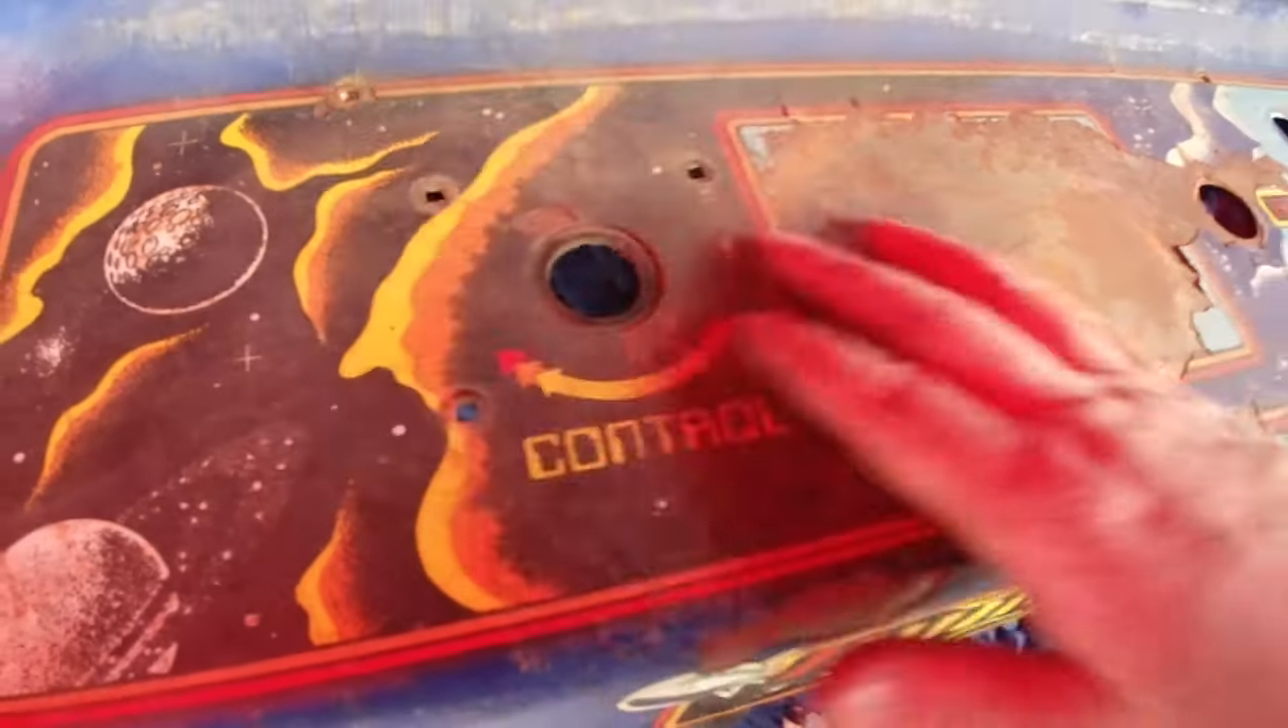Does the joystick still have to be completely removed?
No.